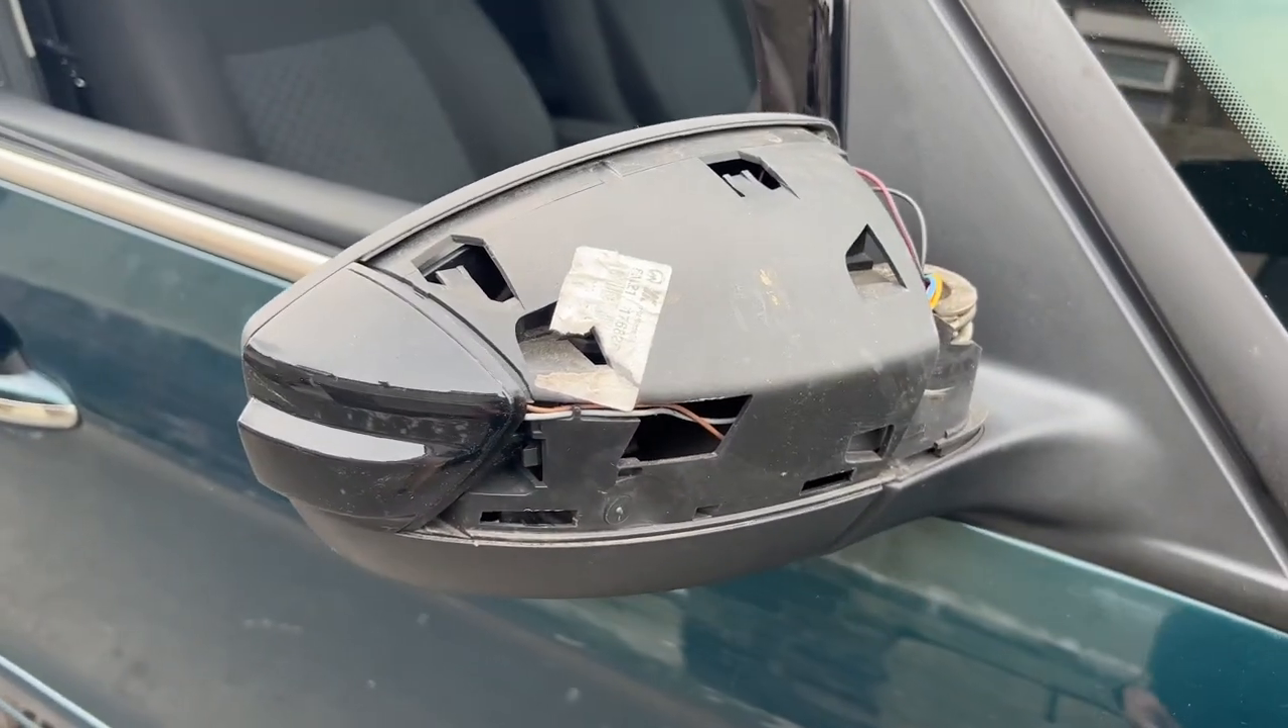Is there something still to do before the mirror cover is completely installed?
Yes.